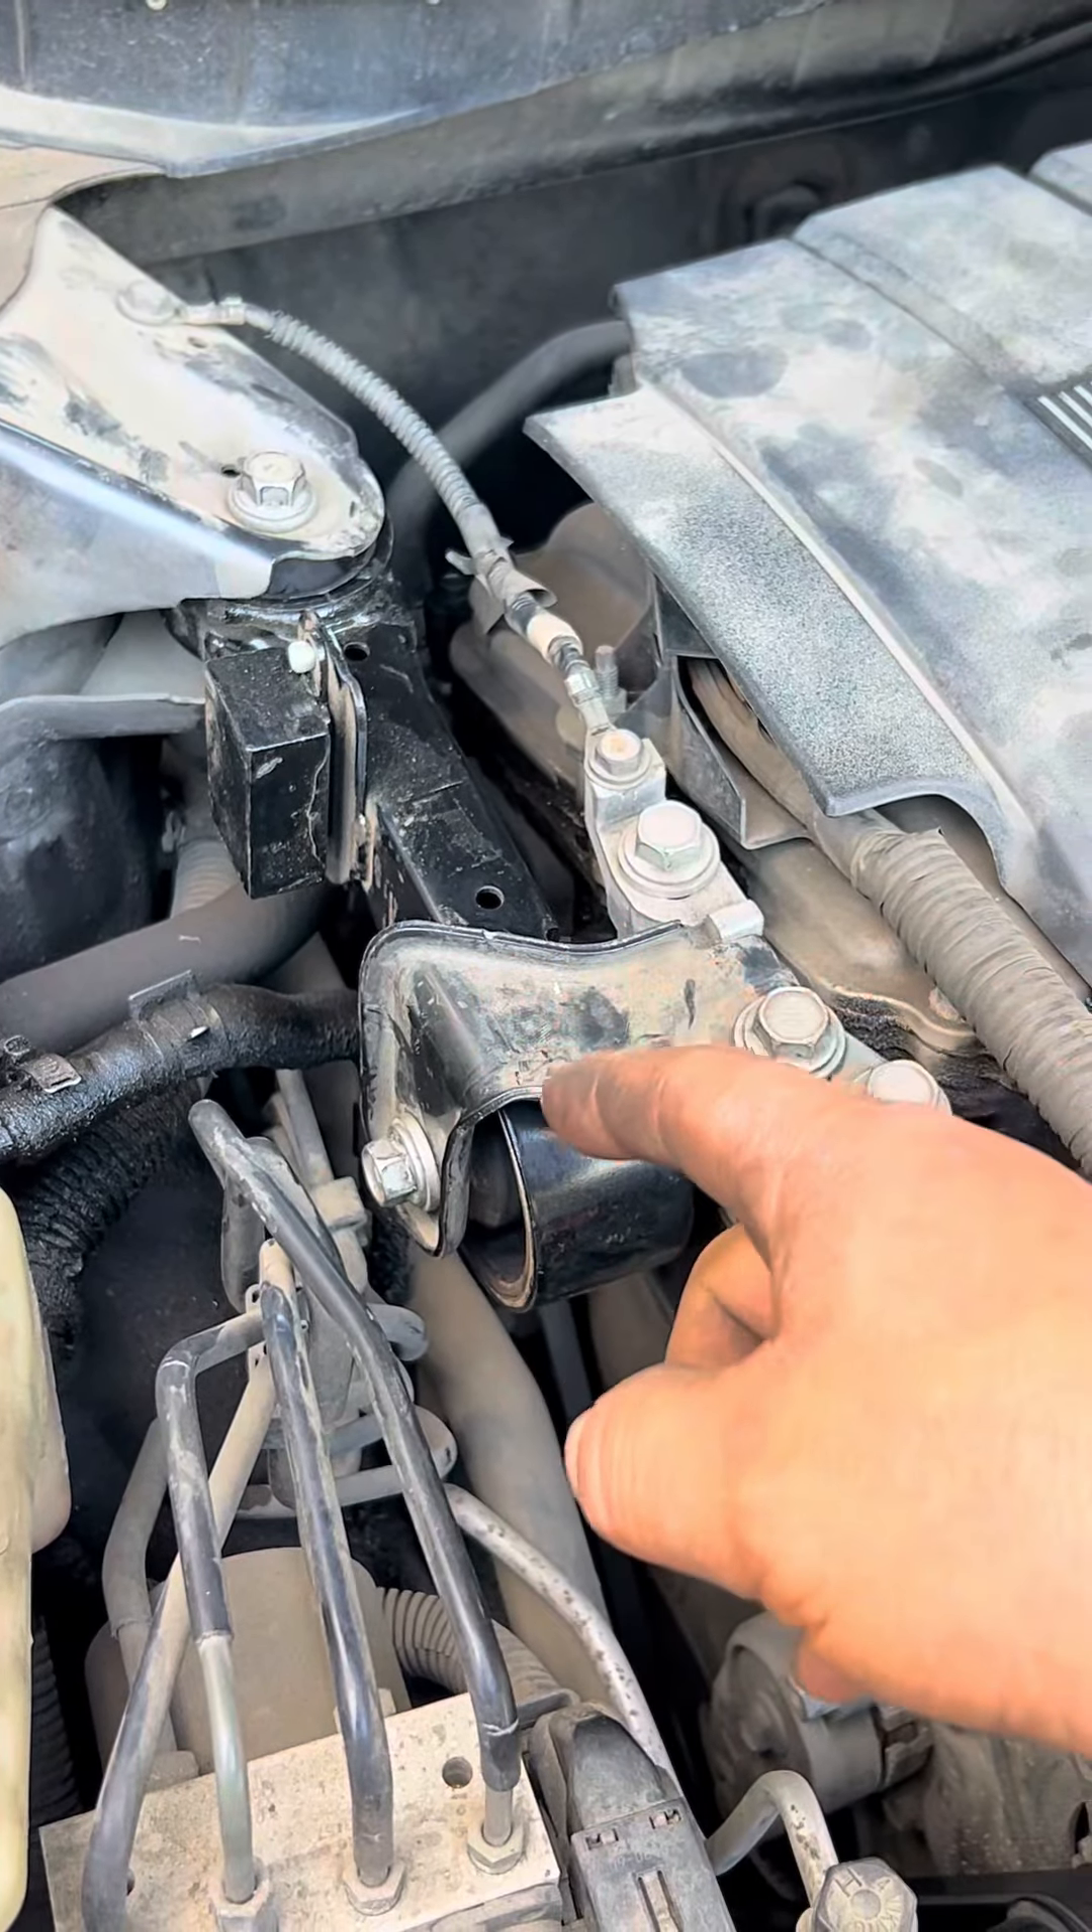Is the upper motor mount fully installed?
Yes.